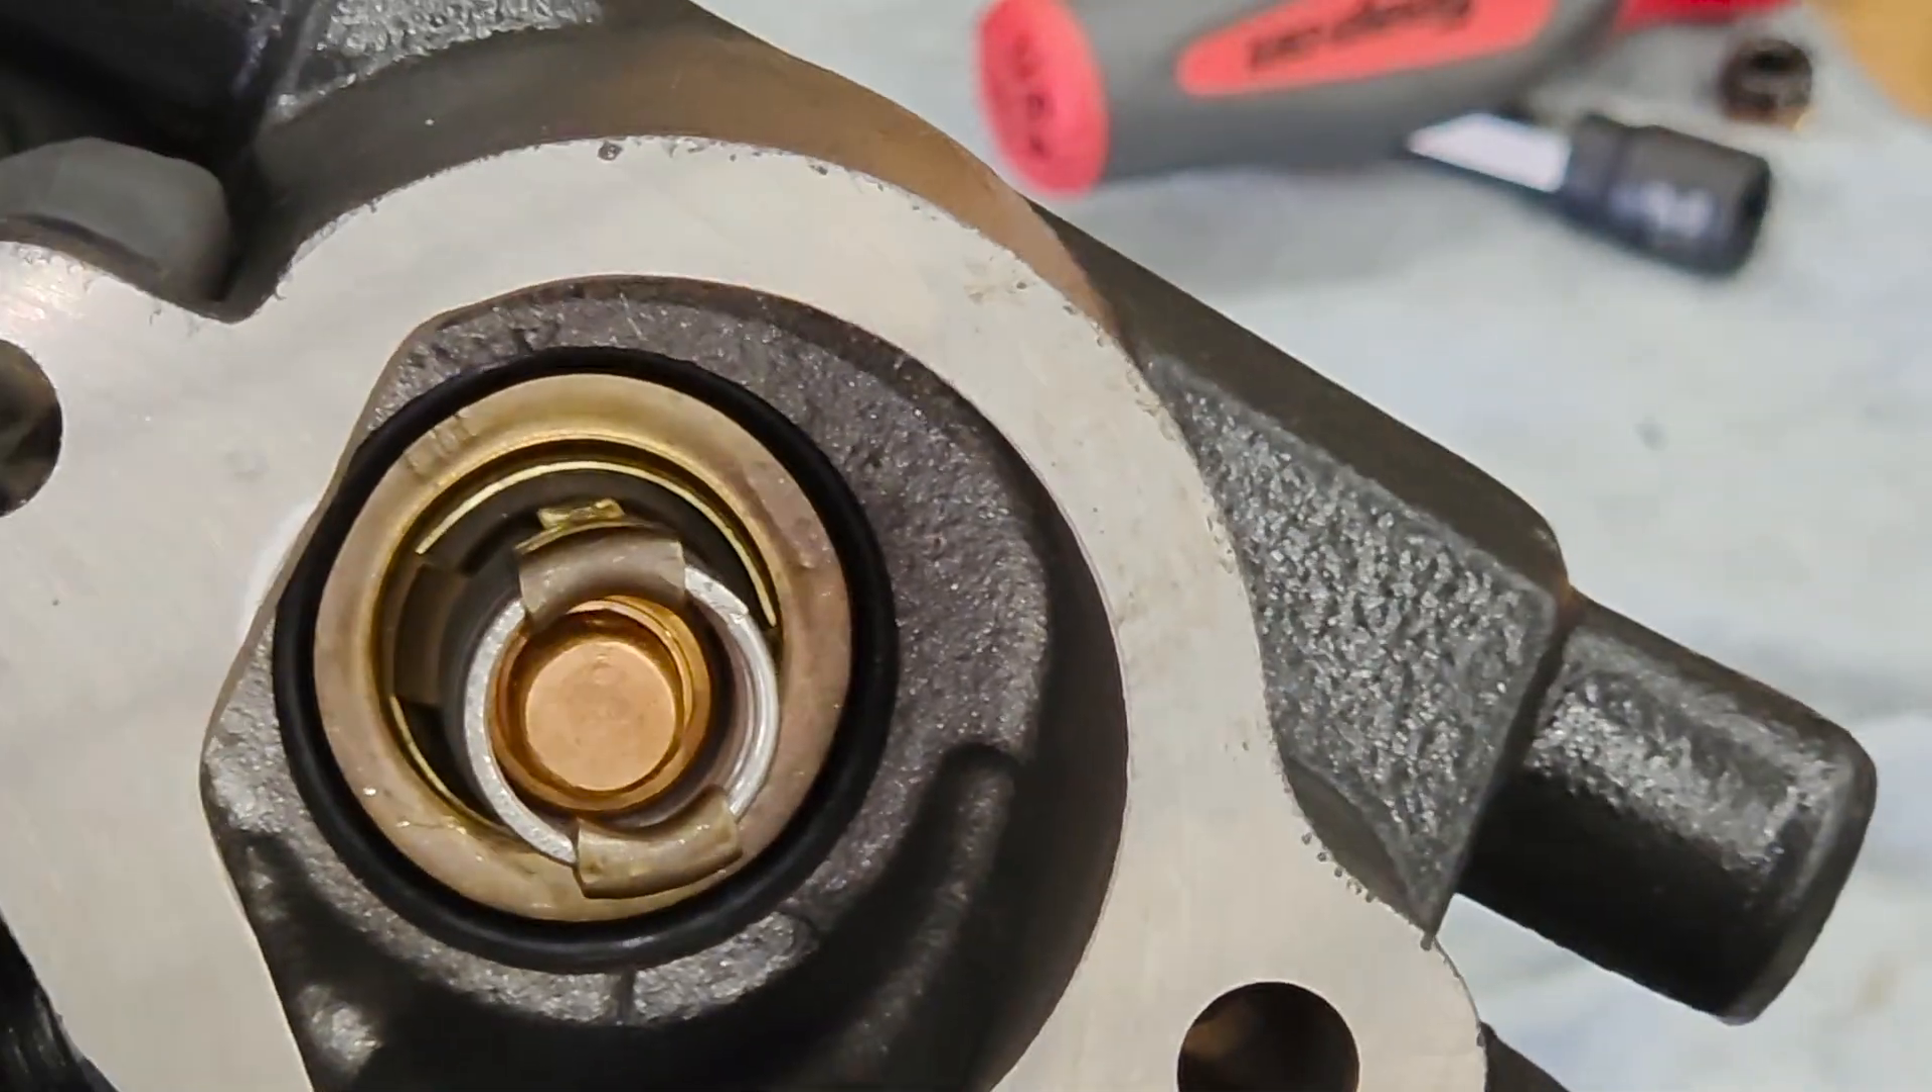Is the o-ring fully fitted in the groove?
Yes.